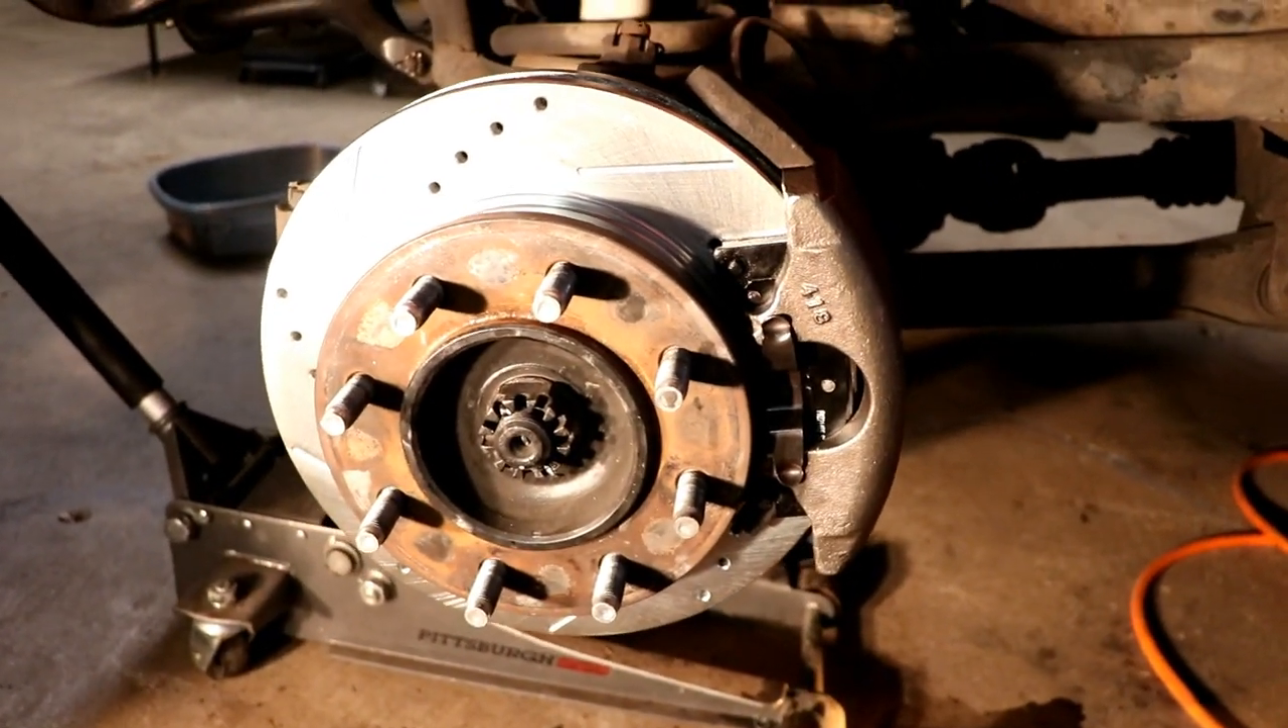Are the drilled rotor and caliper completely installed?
Yes.